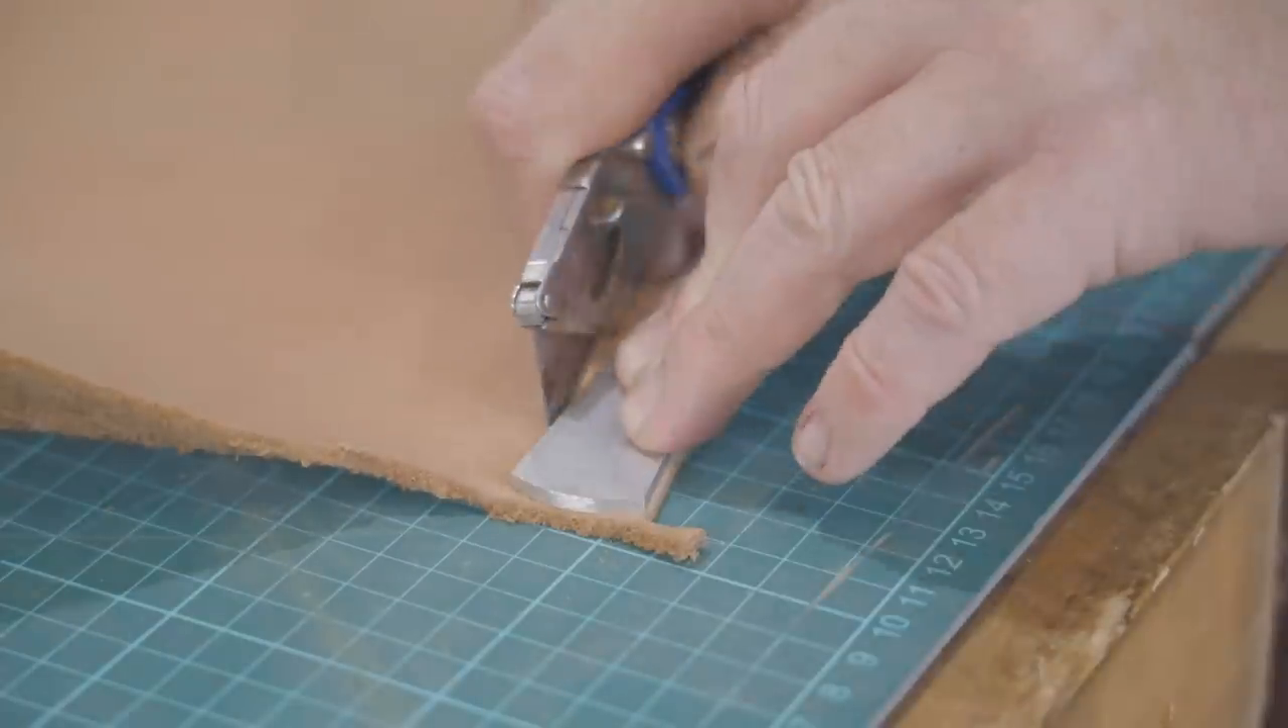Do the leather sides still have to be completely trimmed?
Yes.